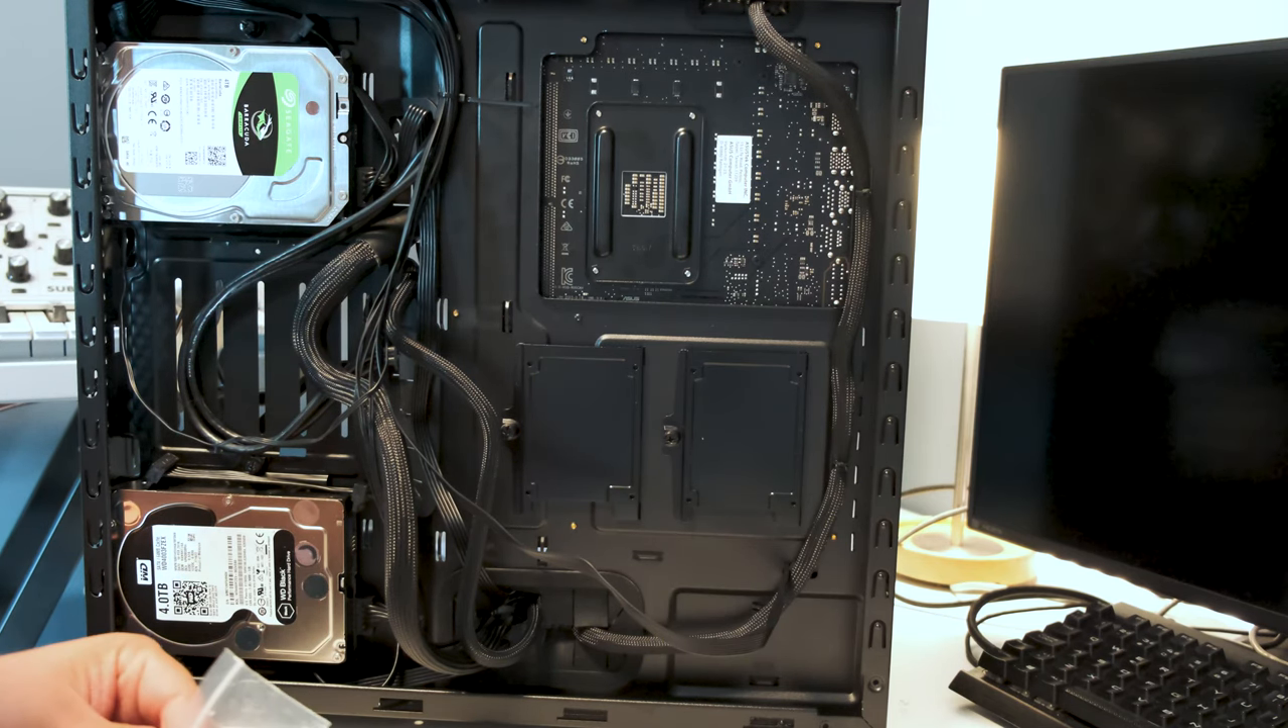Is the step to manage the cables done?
No.